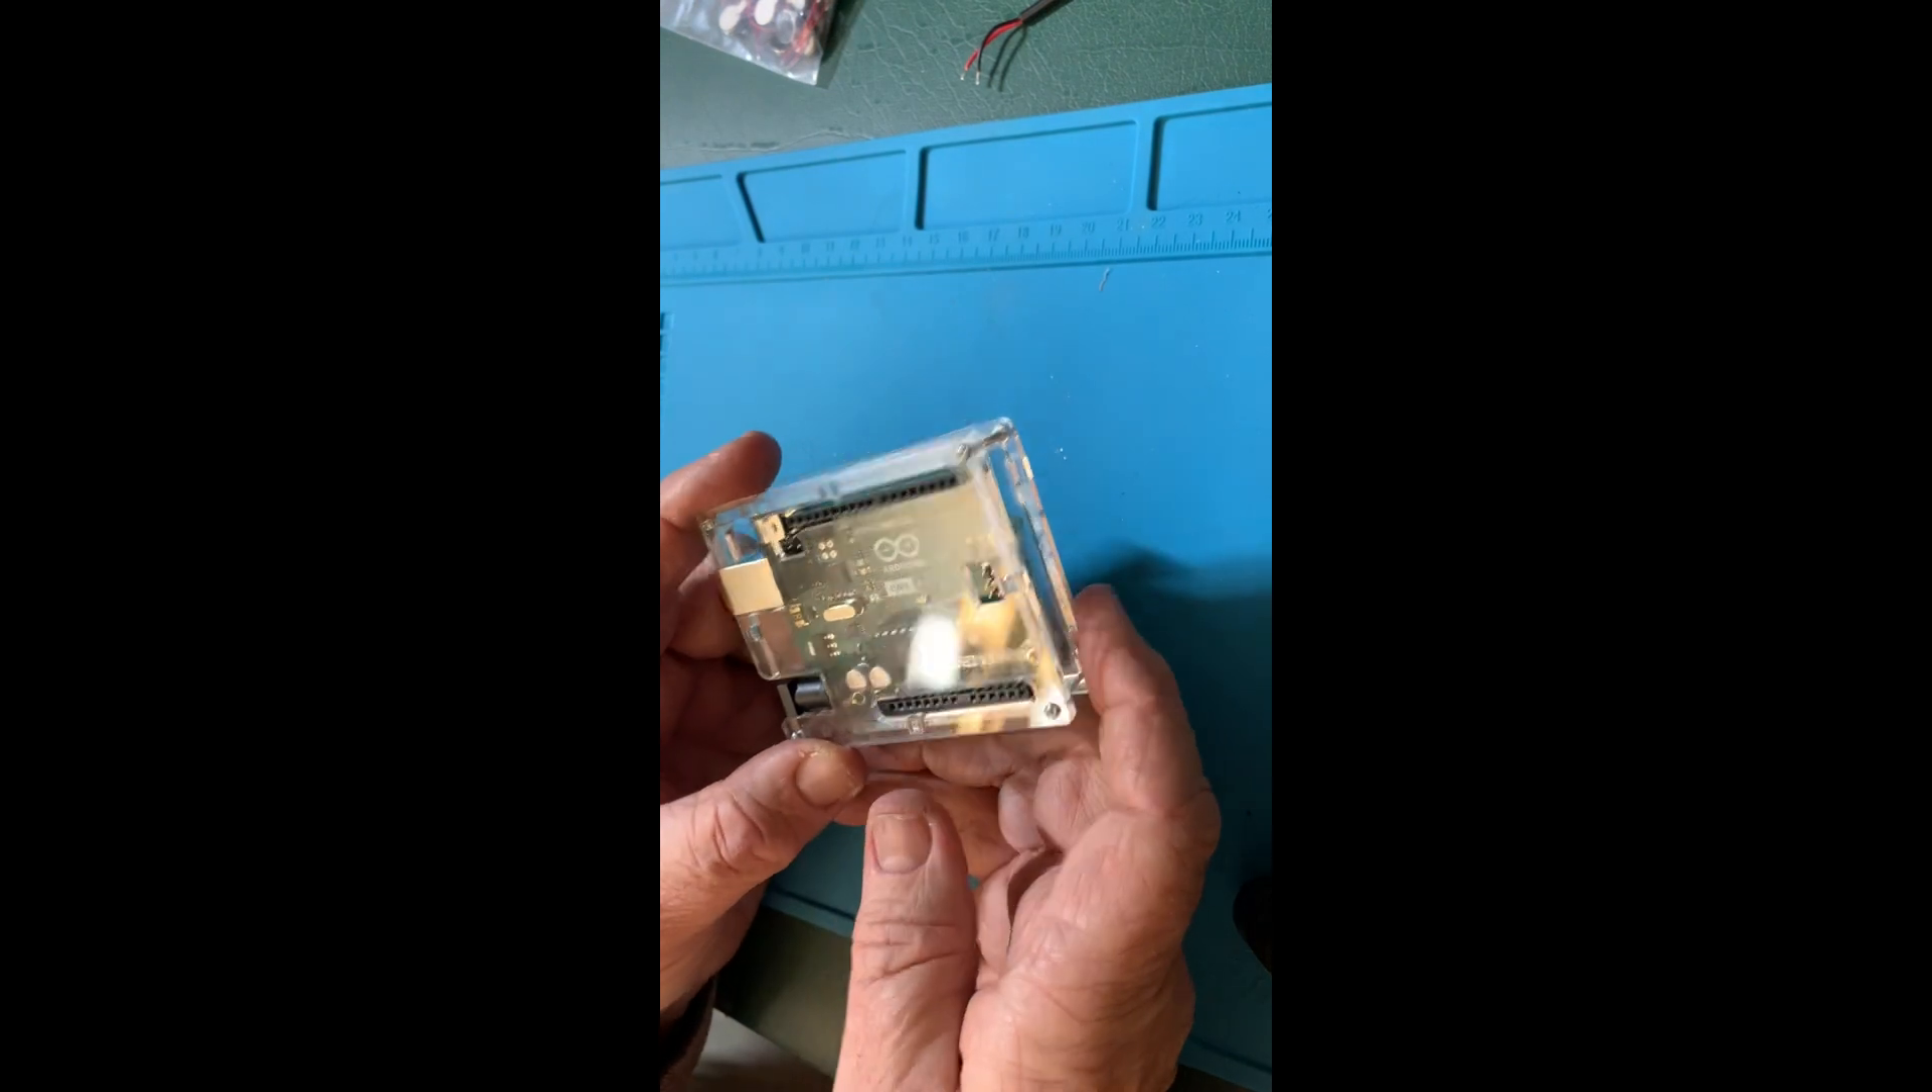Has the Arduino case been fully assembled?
Yes.